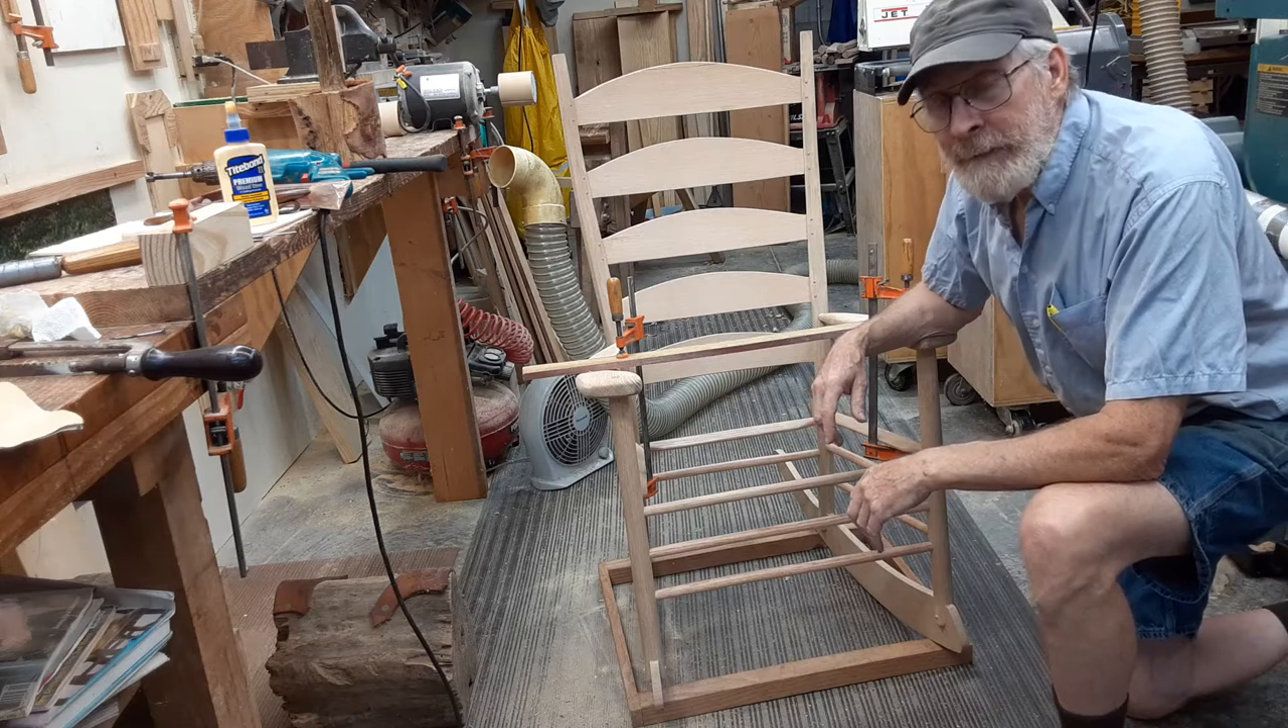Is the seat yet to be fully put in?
Yes.